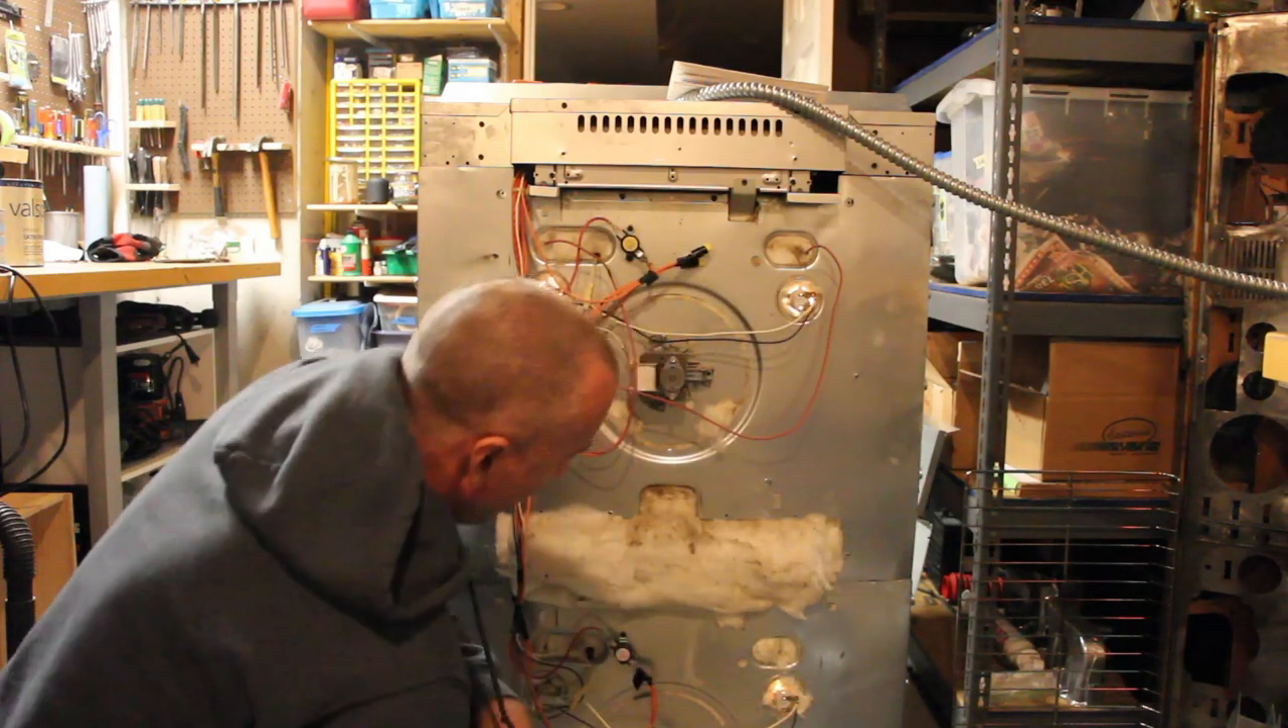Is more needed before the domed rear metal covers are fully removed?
No.